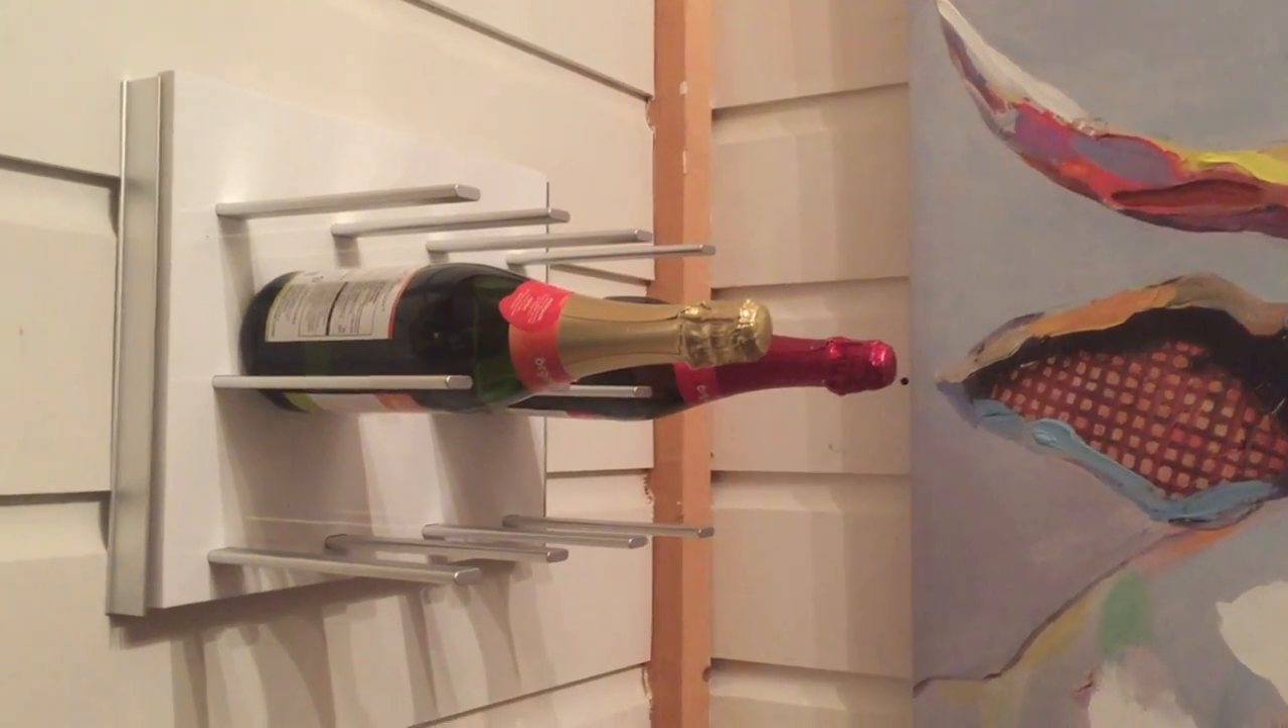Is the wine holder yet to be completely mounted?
No.